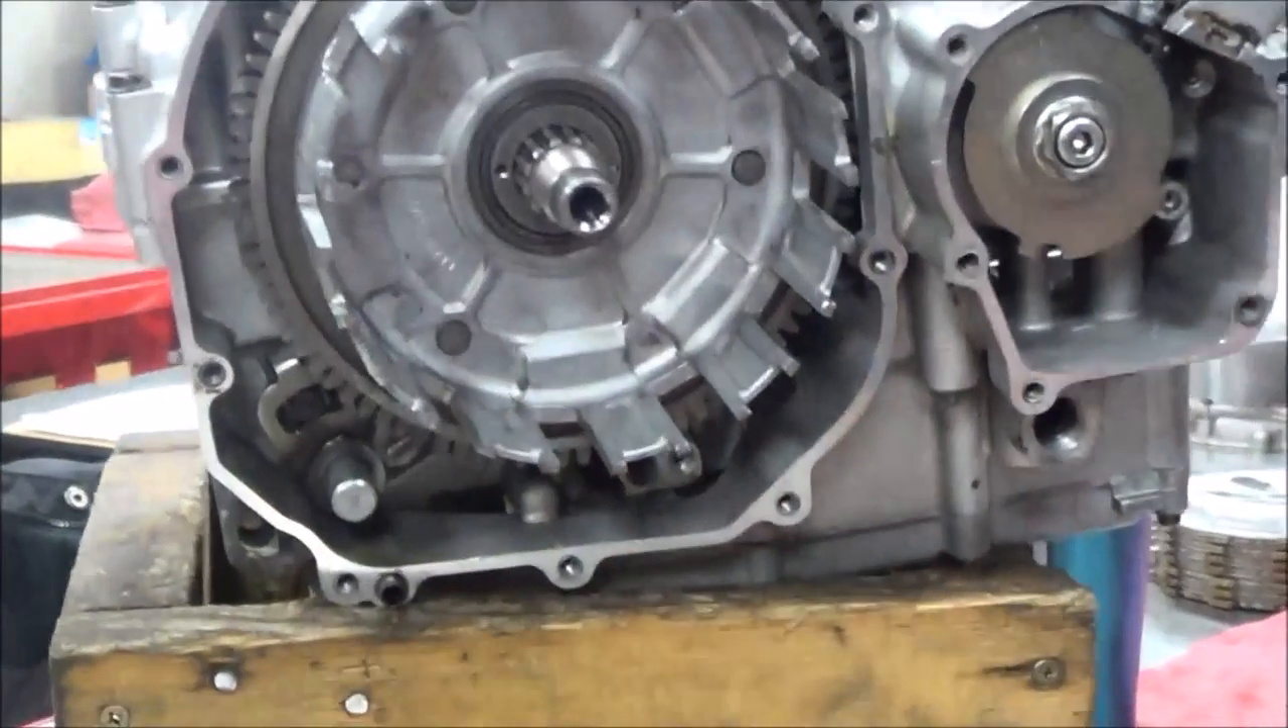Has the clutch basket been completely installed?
Yes.